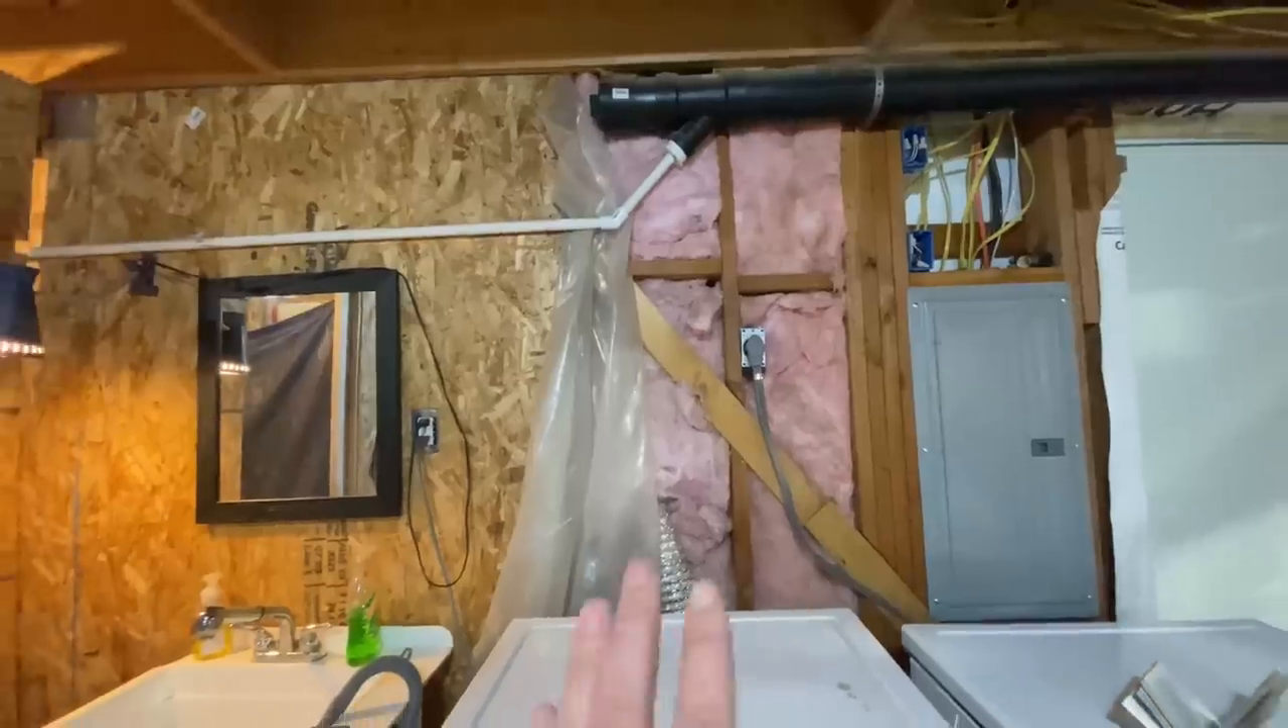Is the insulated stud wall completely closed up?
No.